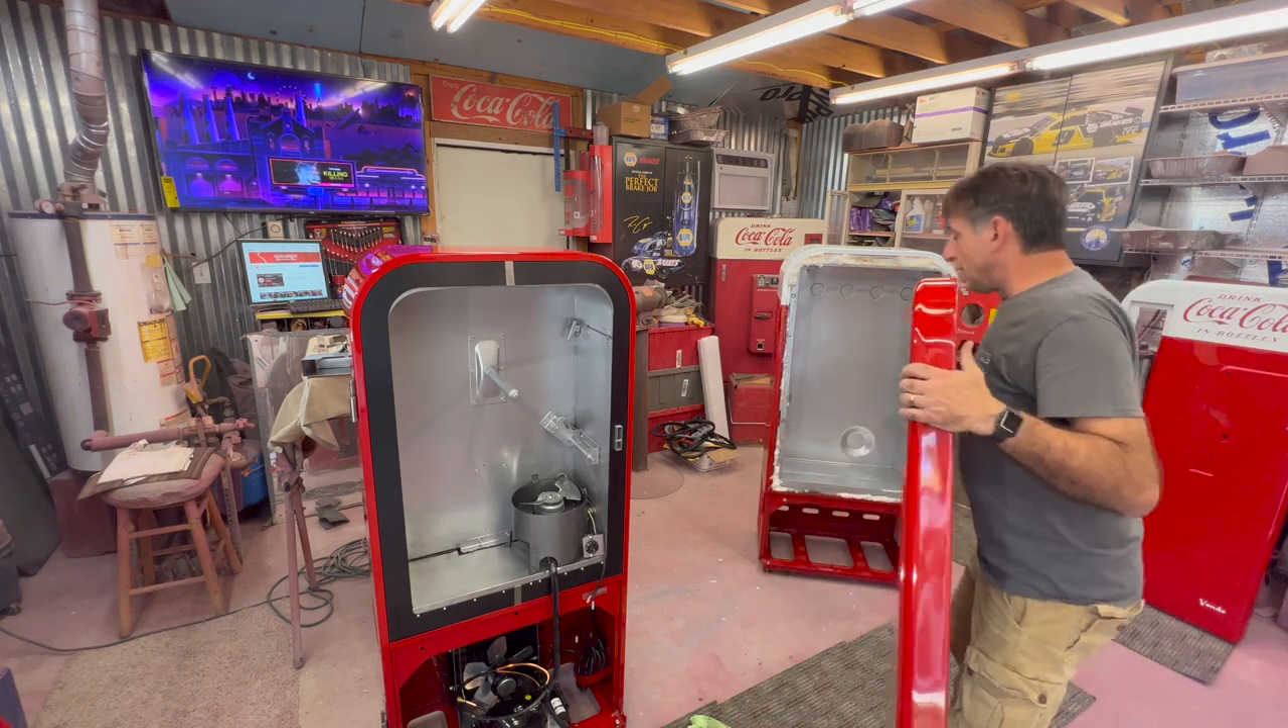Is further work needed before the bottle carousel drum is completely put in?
Yes.